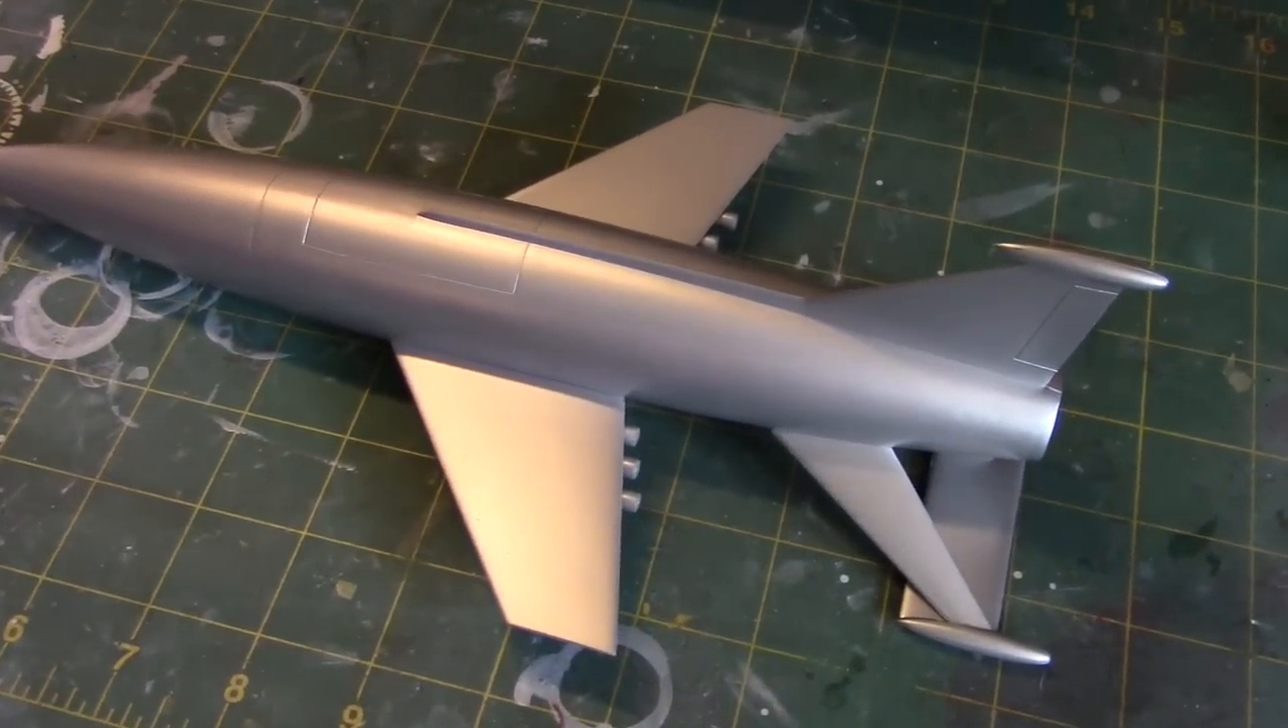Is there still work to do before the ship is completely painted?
No.